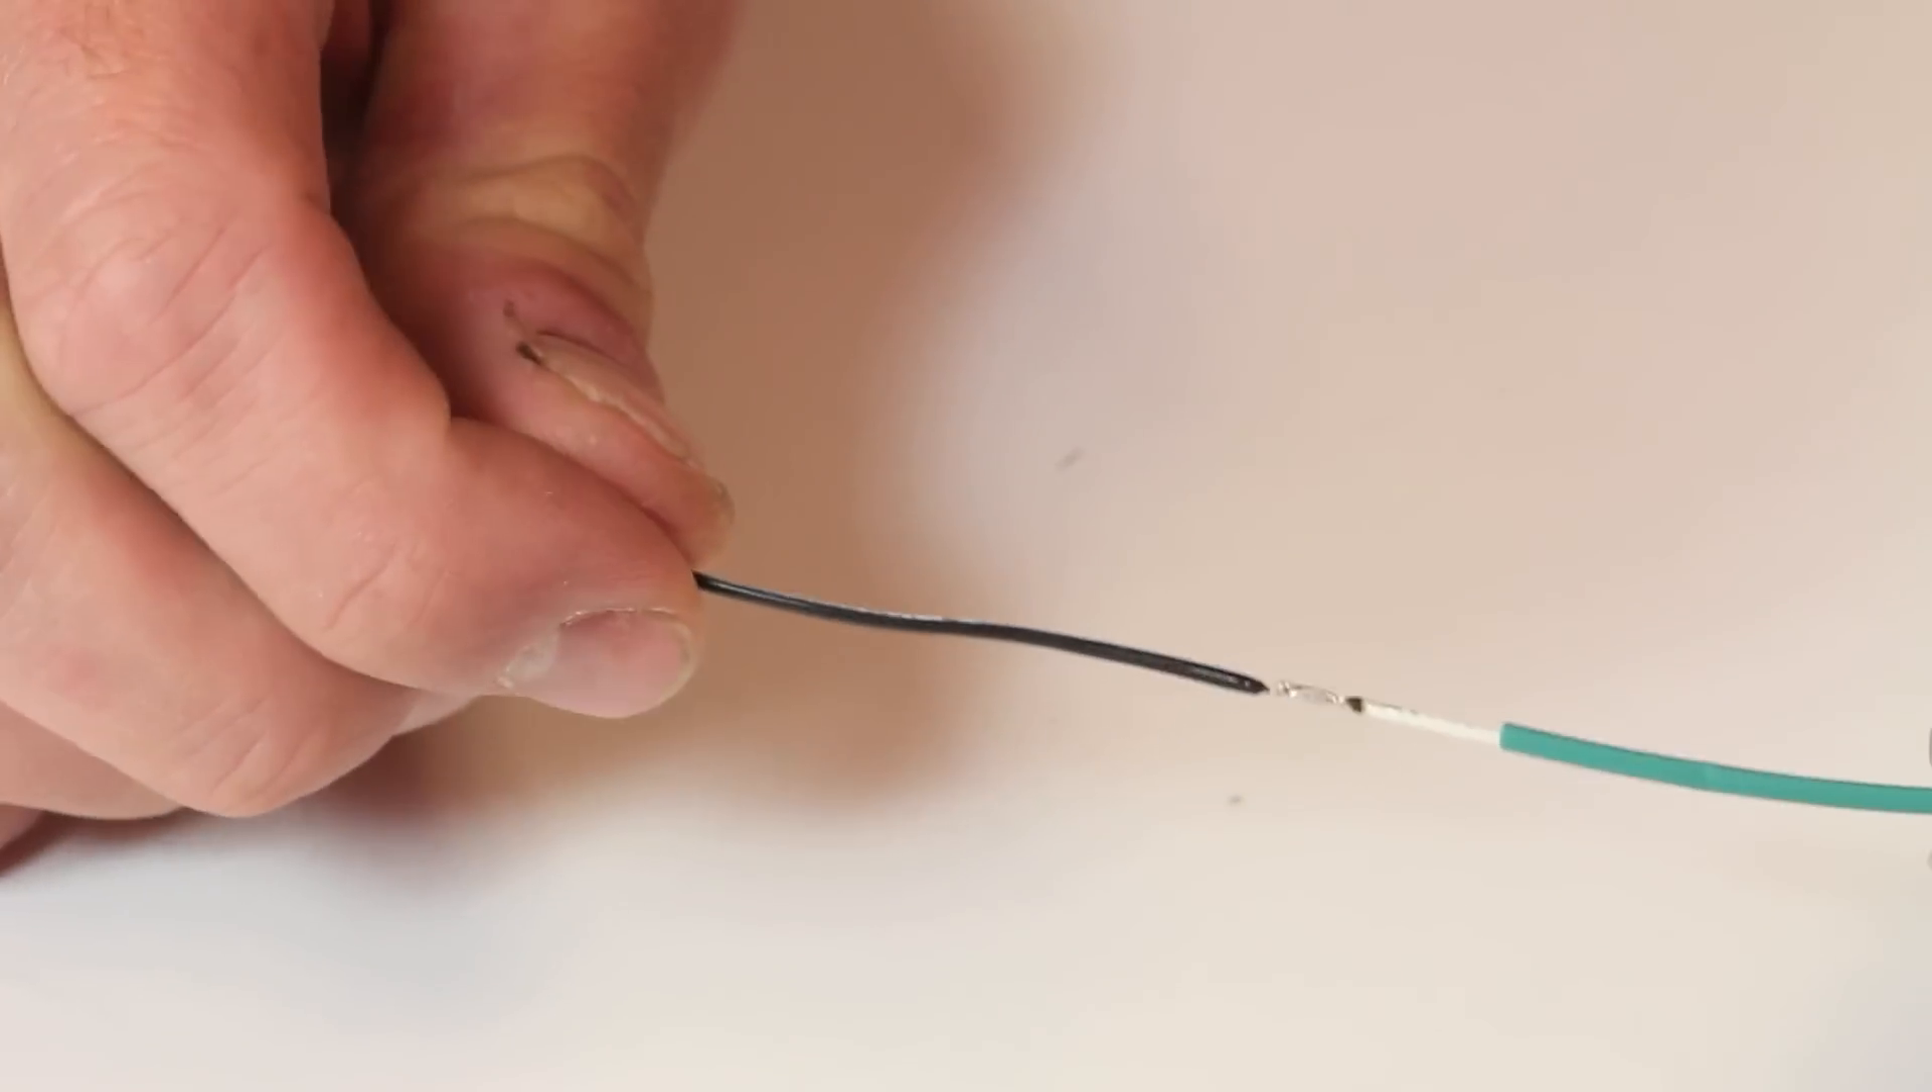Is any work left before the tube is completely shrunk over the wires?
Yes.